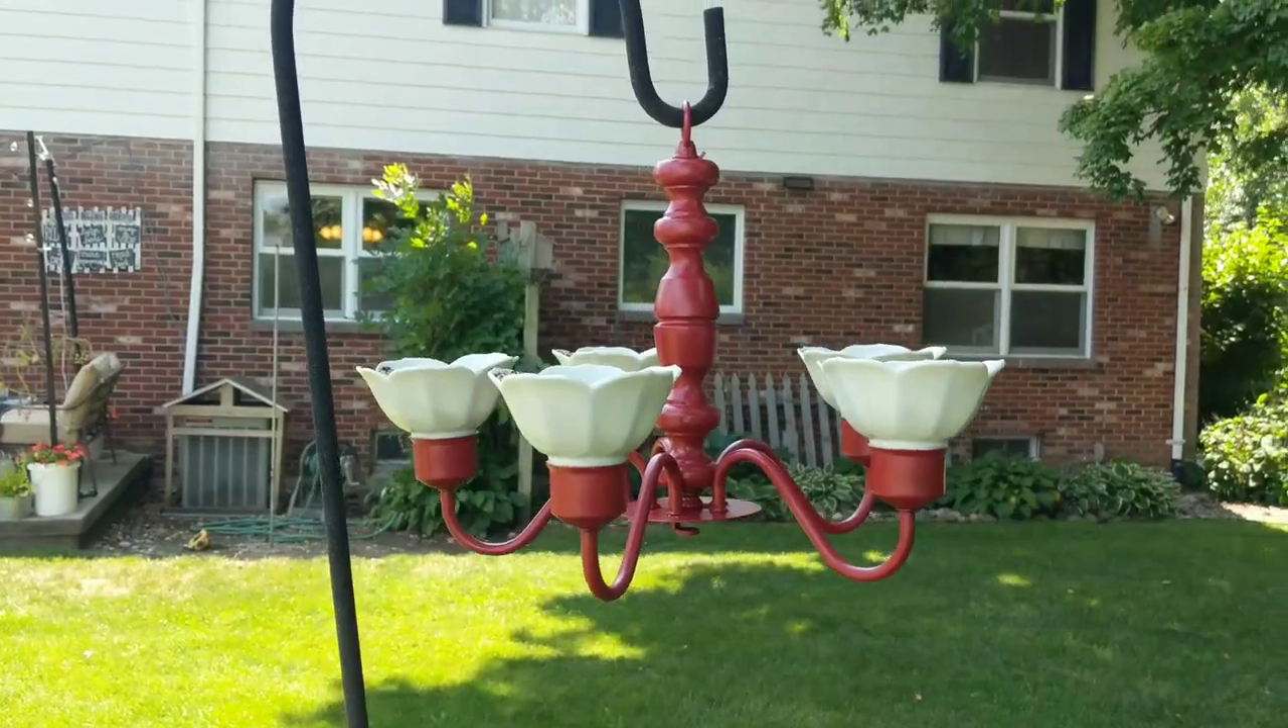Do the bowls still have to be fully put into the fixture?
No.